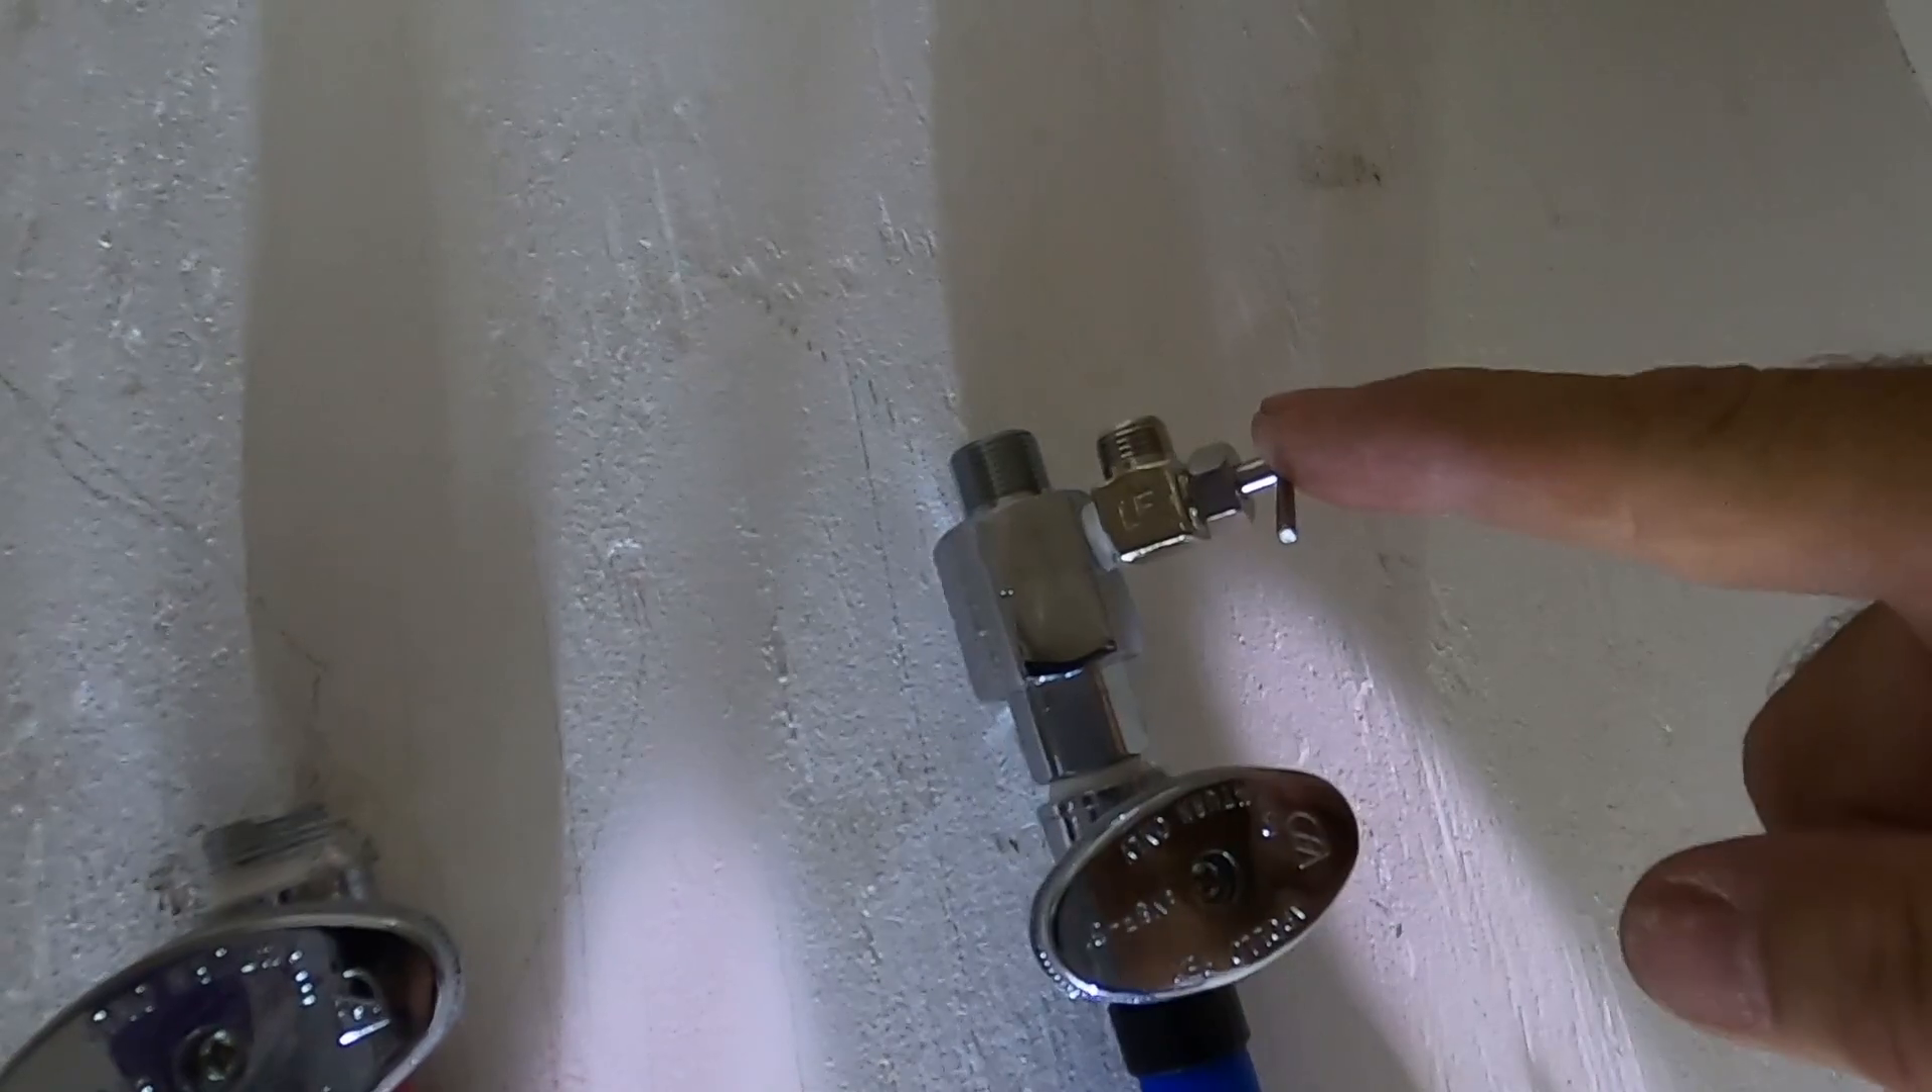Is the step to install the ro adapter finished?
Yes.